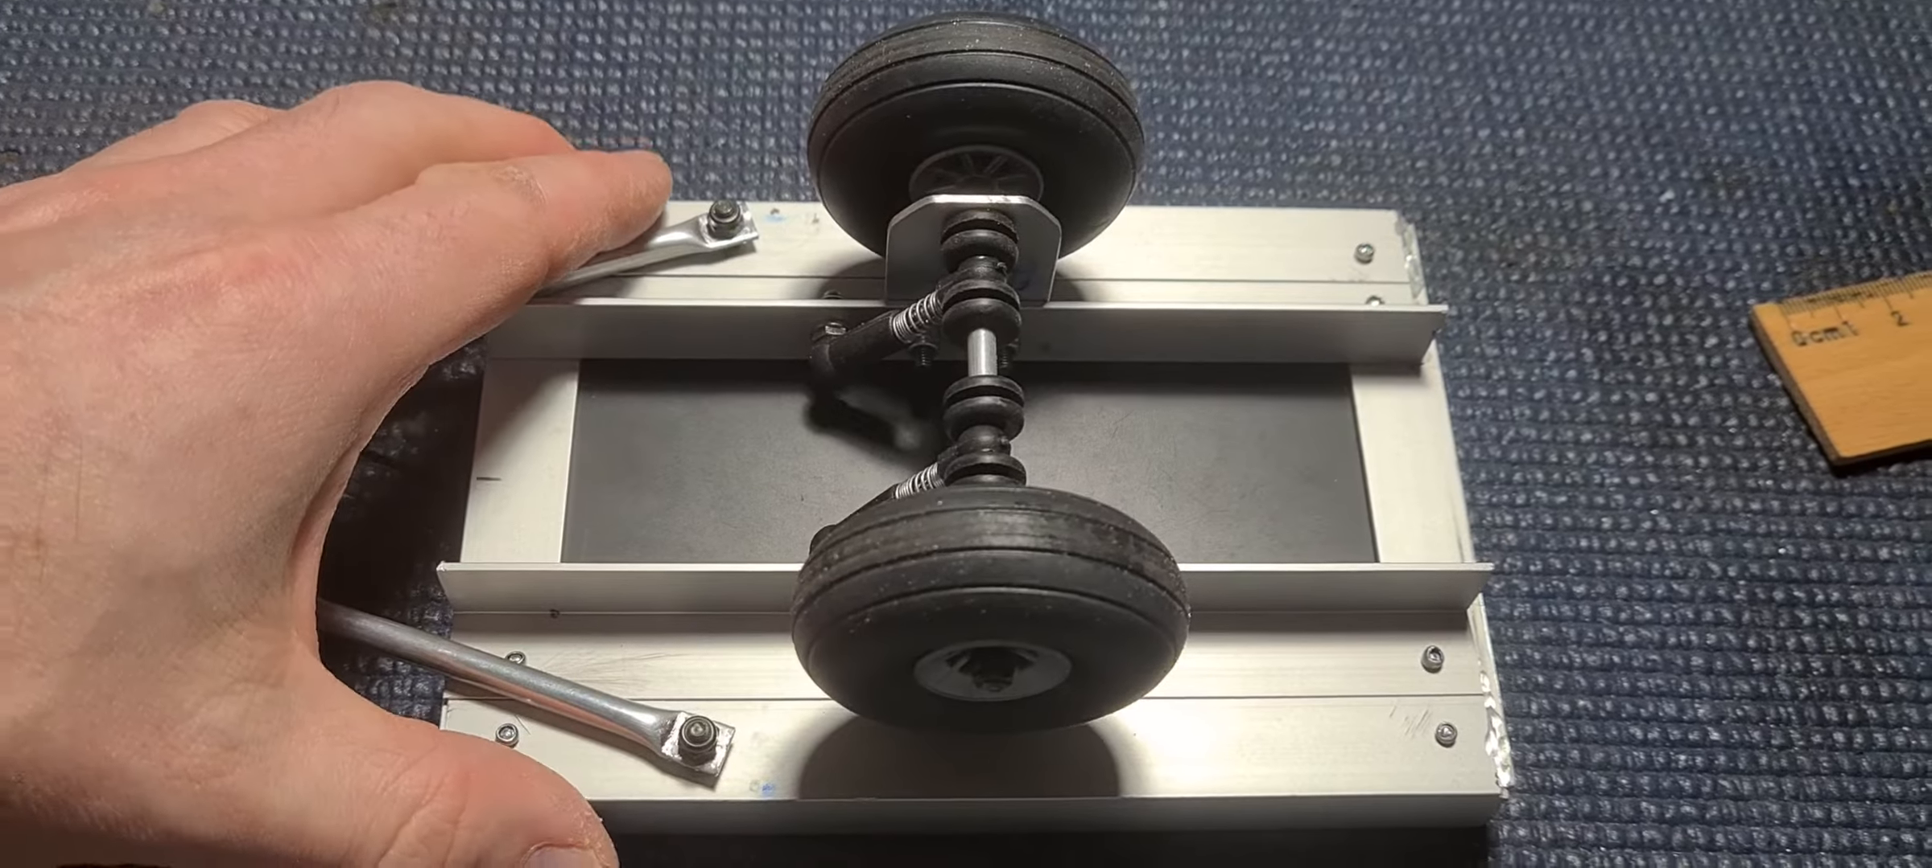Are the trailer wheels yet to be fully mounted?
No.